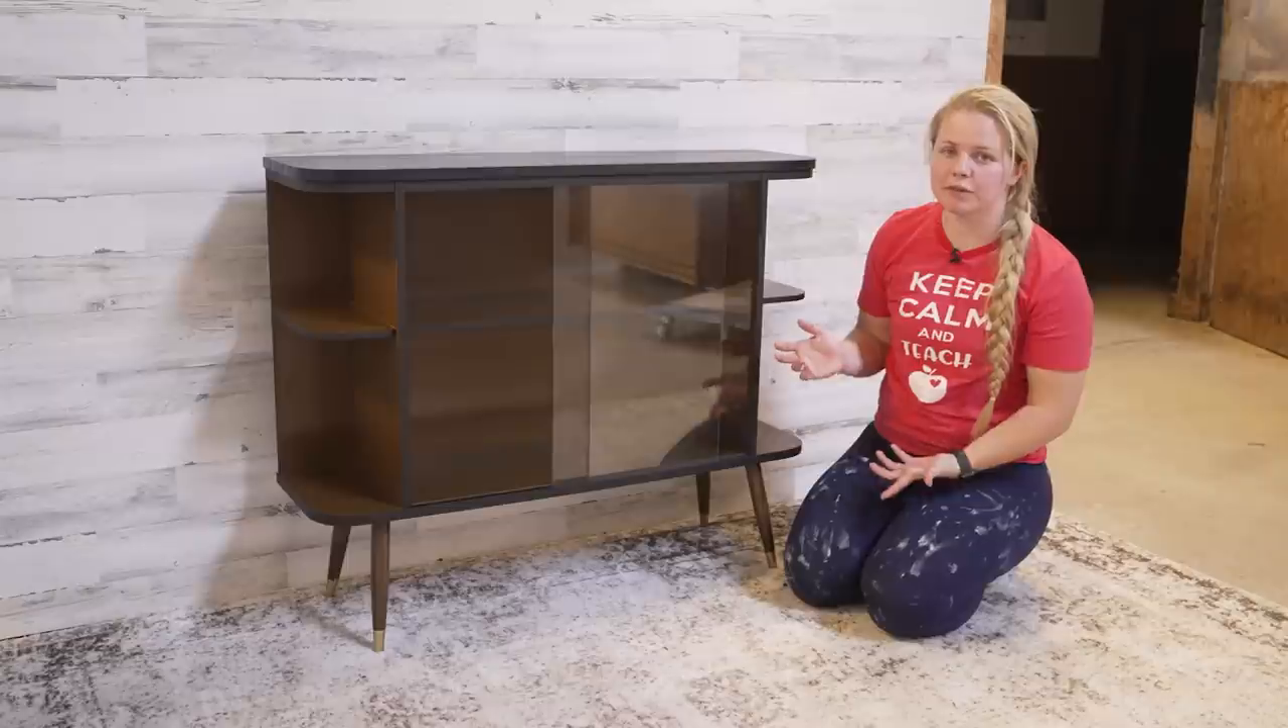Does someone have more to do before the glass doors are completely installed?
No.